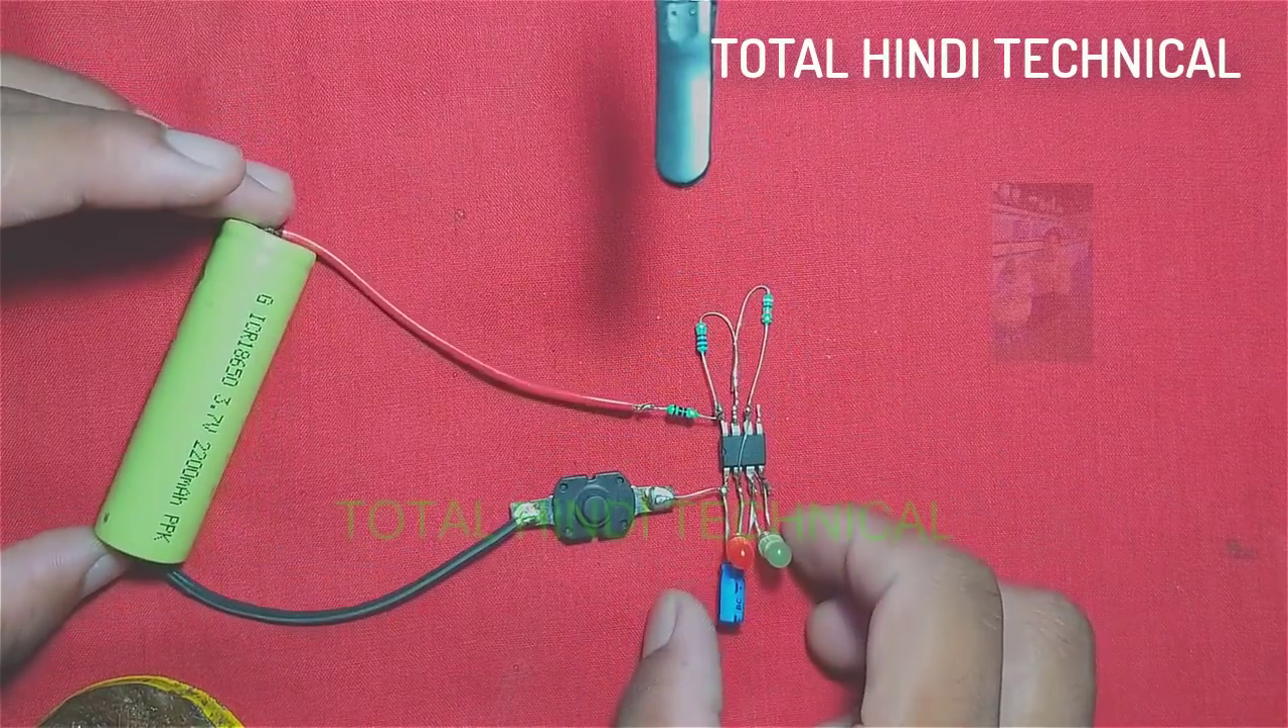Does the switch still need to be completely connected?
No.